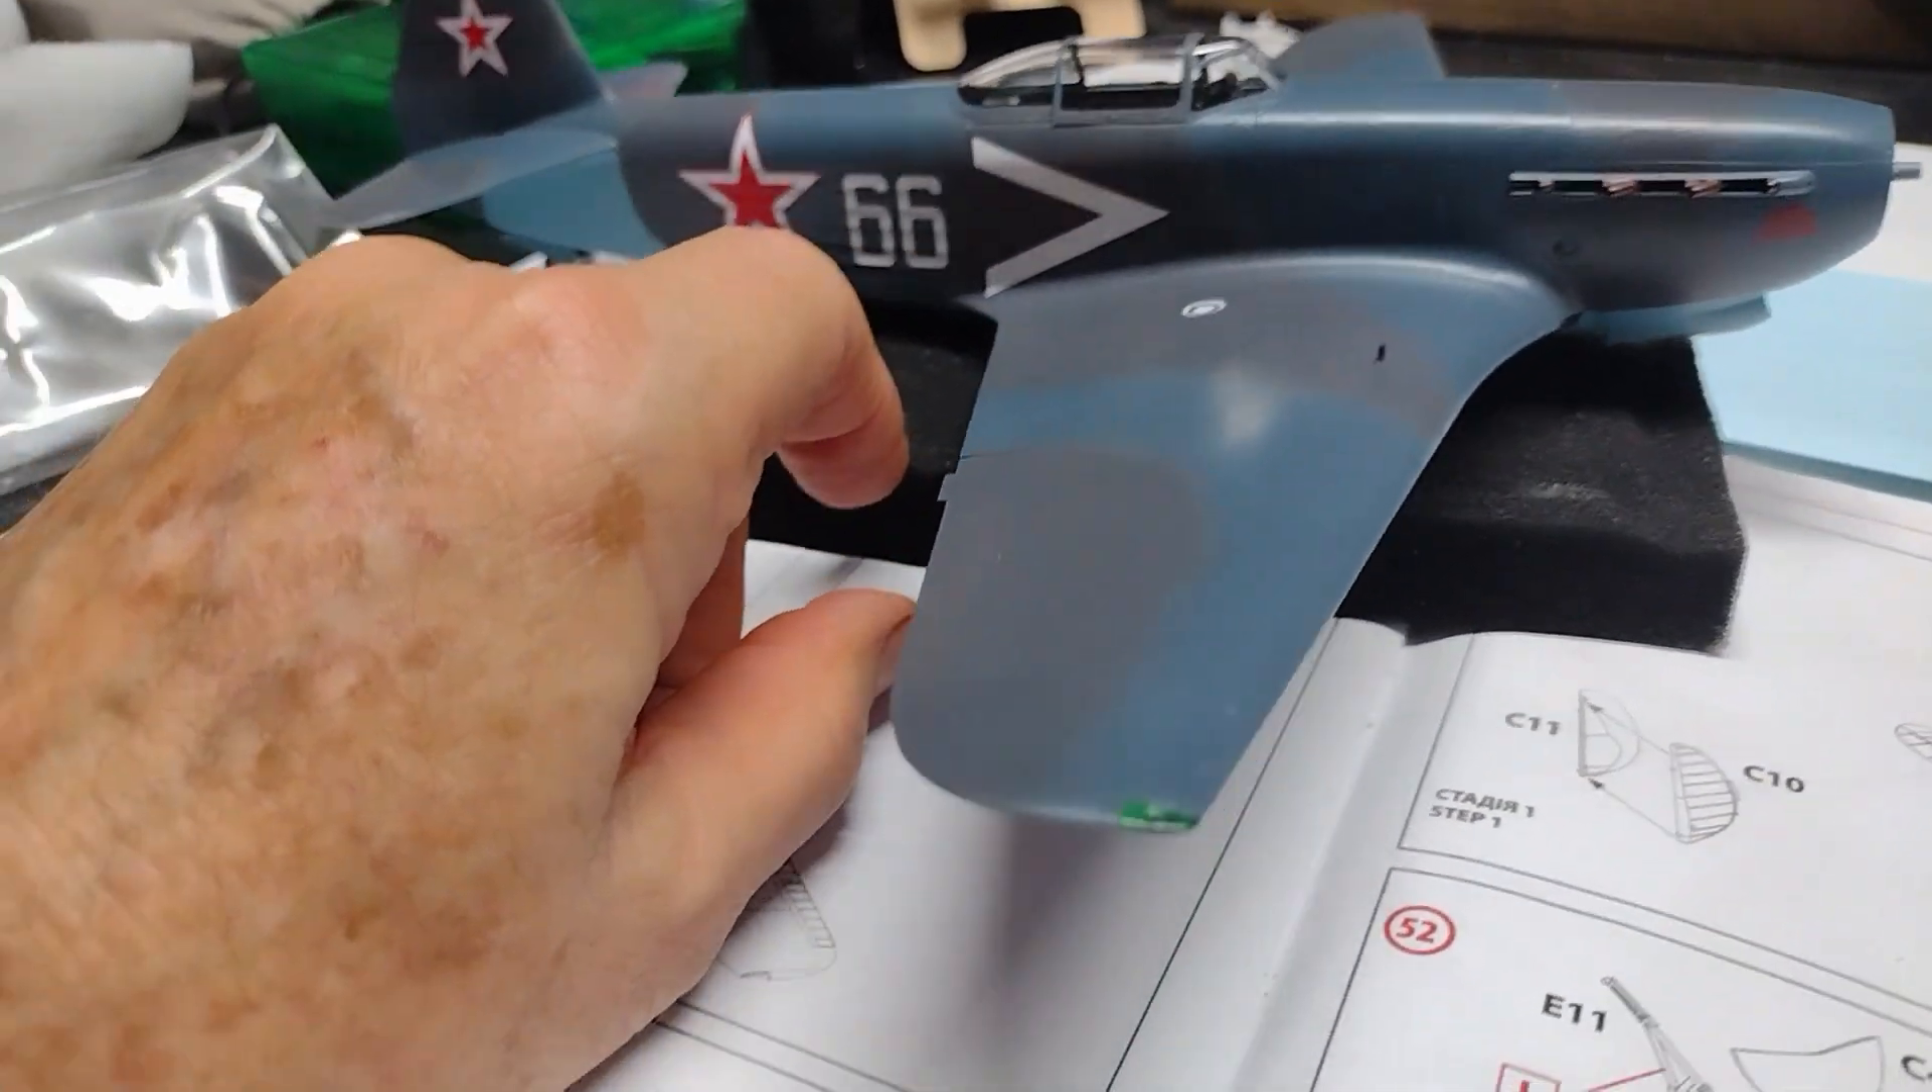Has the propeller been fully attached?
No.